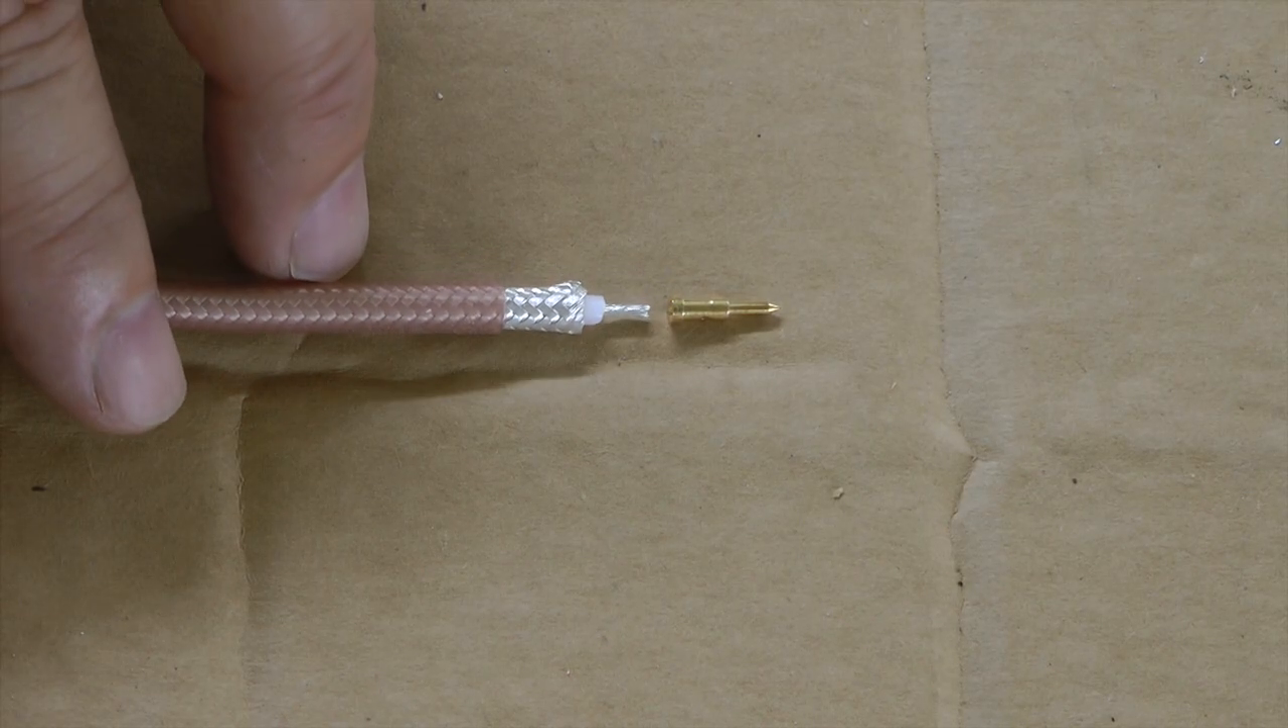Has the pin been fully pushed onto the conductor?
No.